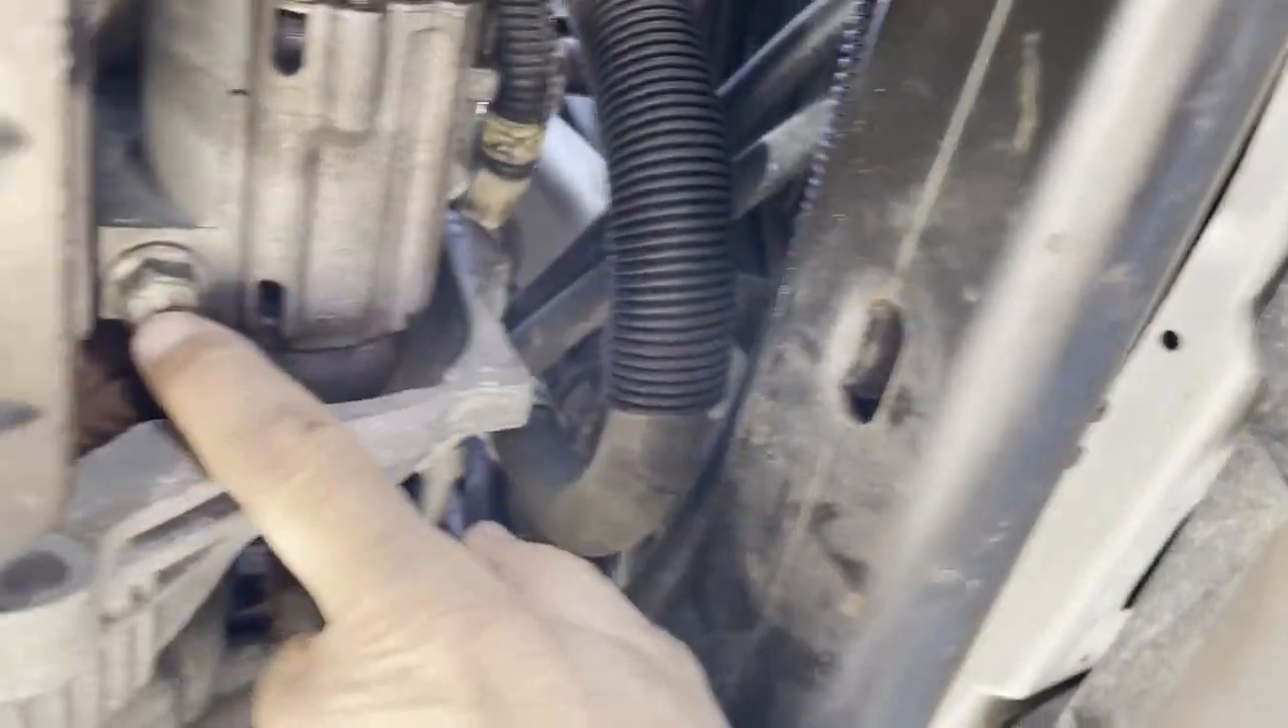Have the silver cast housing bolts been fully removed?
No.